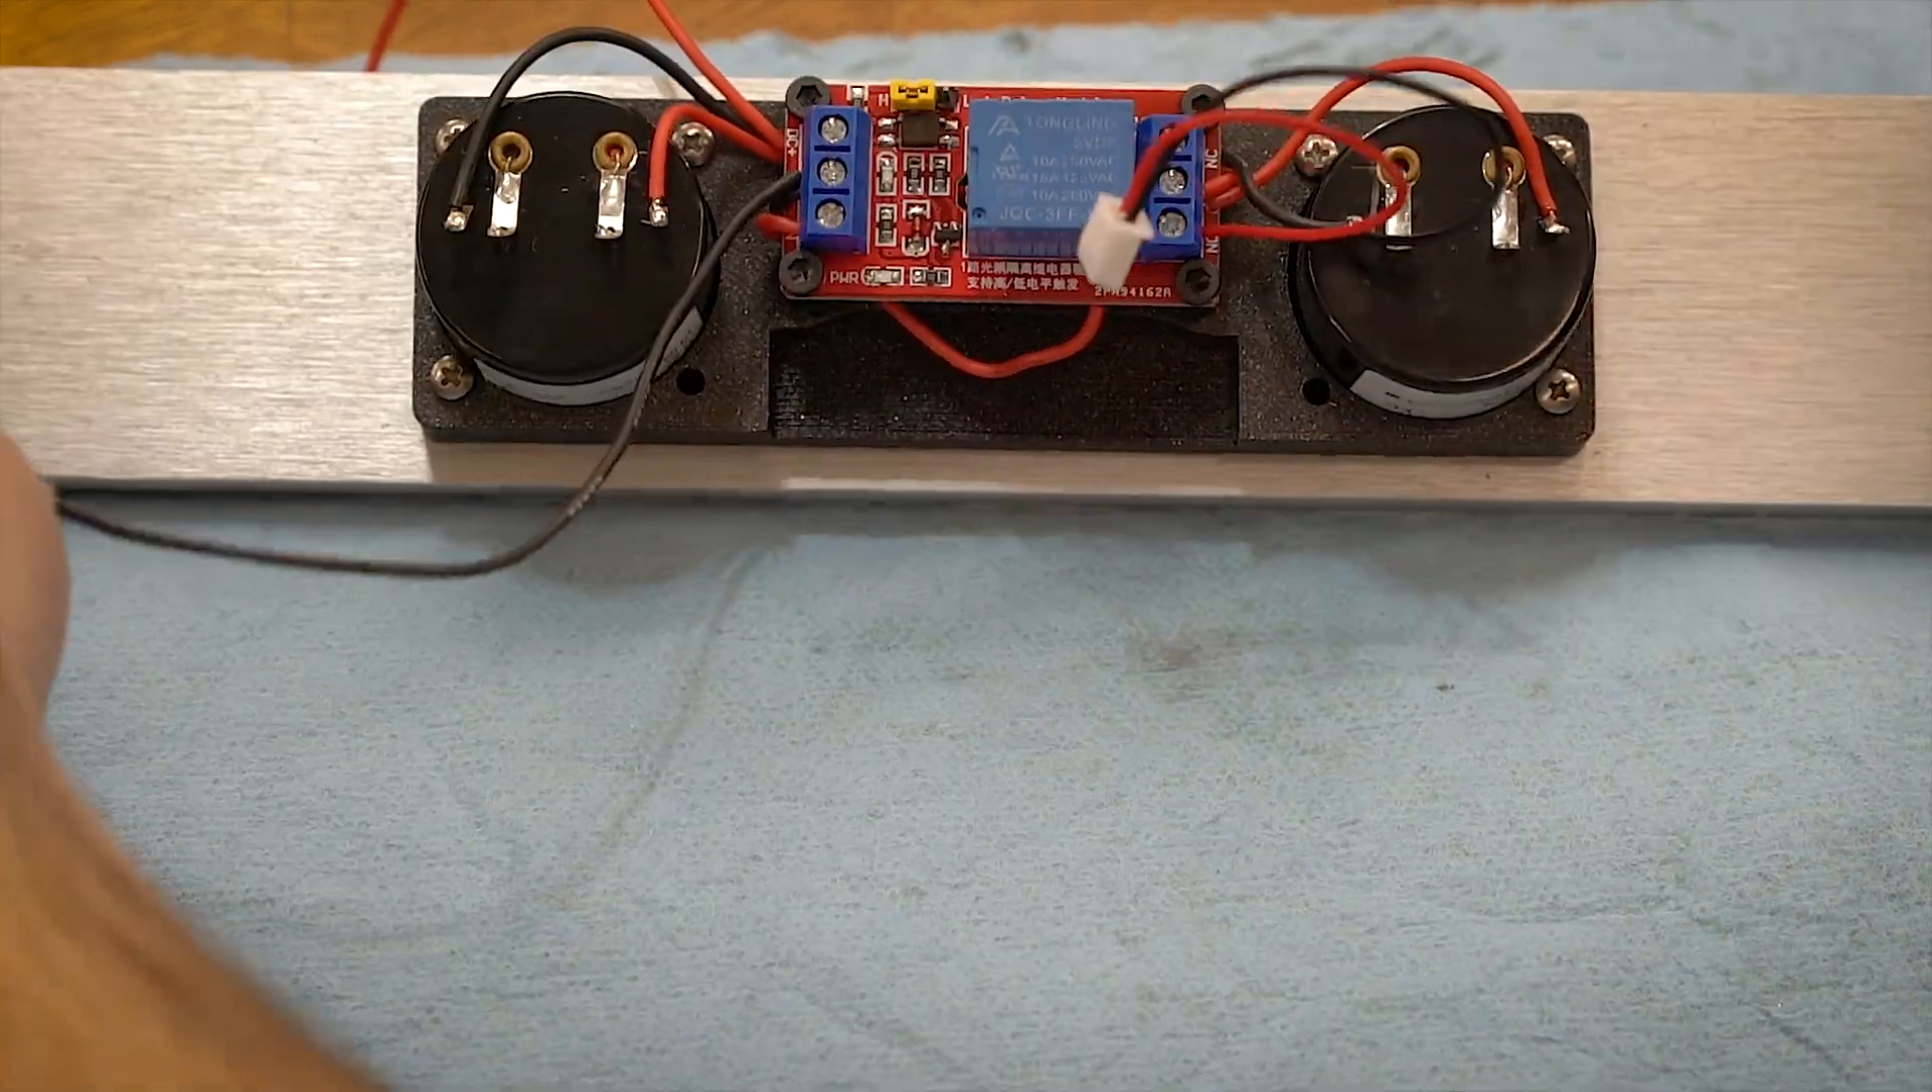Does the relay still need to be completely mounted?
No.